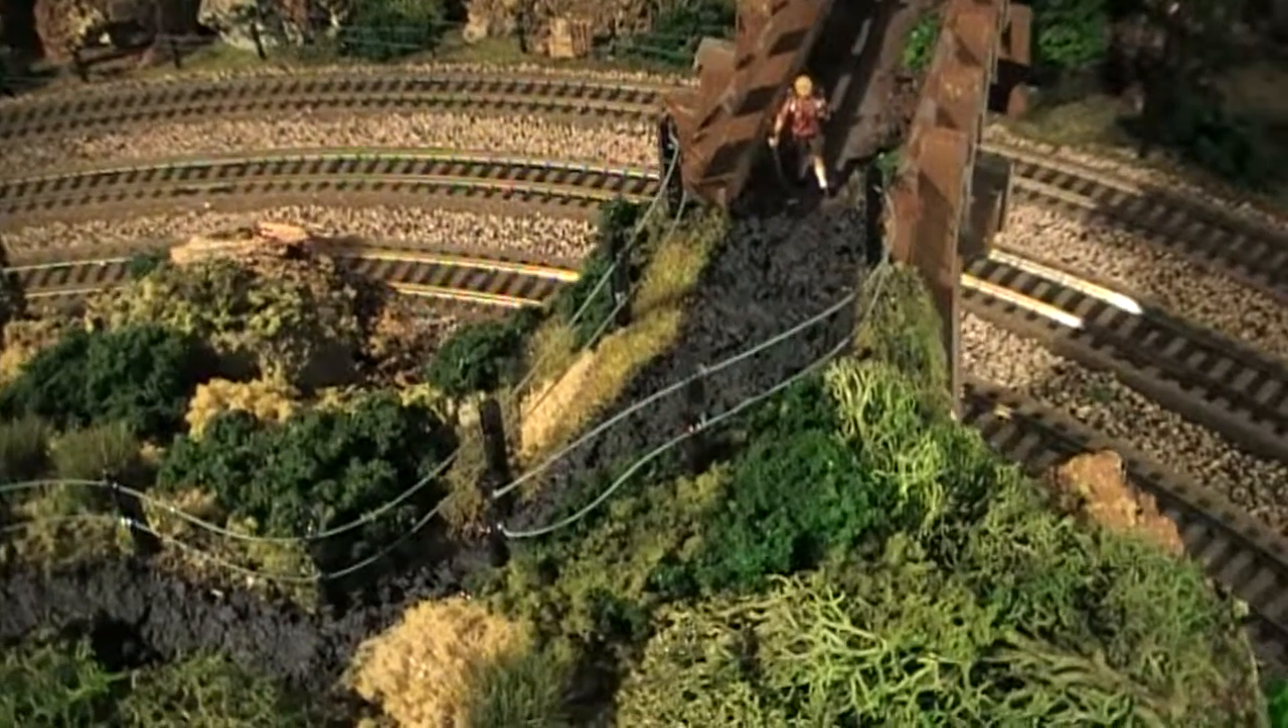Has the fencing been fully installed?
Yes.